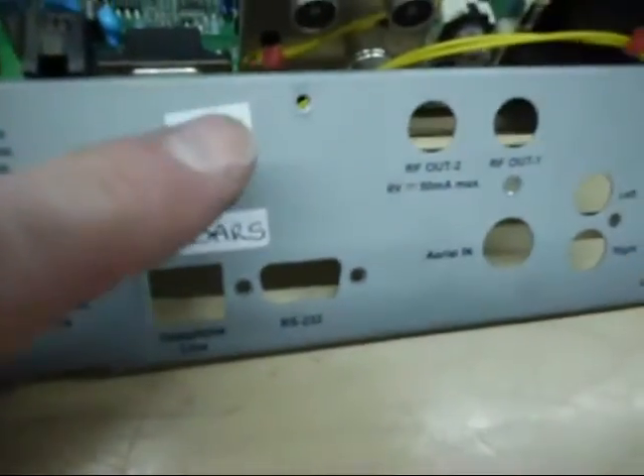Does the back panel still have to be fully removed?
No.